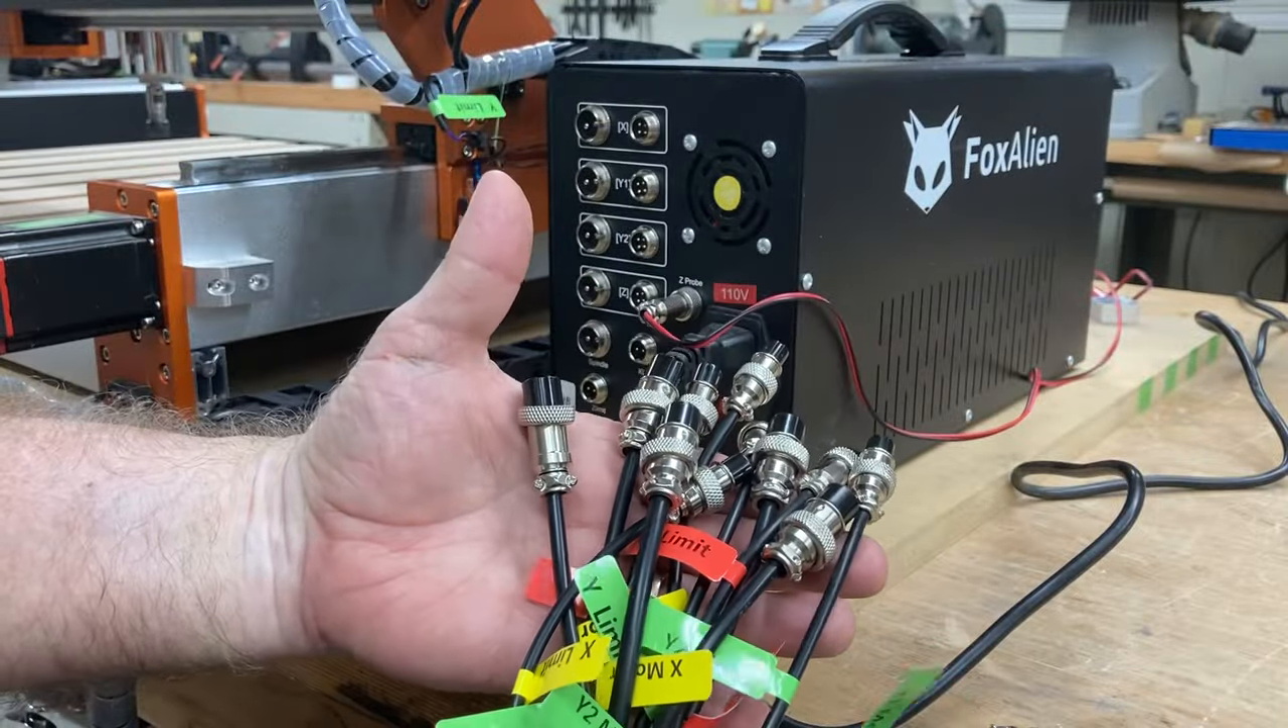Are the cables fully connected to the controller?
No.